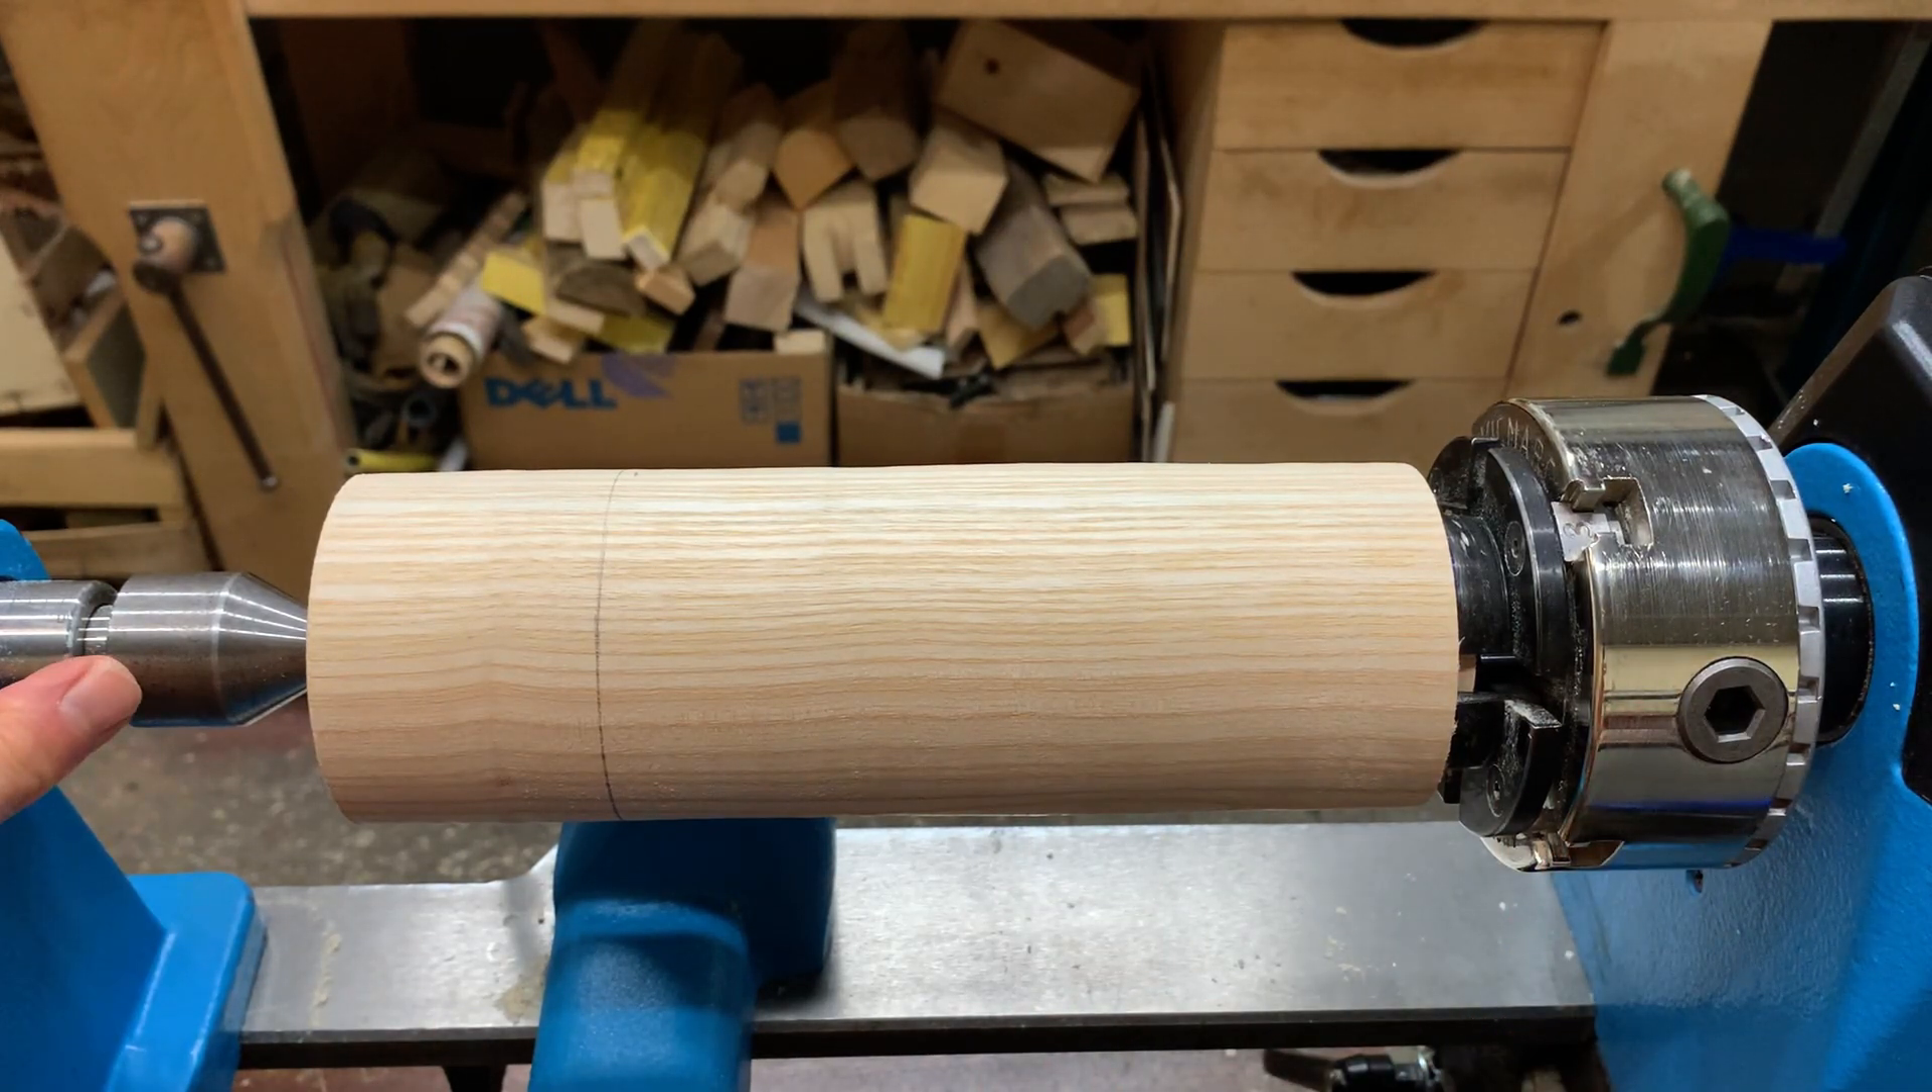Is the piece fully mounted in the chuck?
Yes.